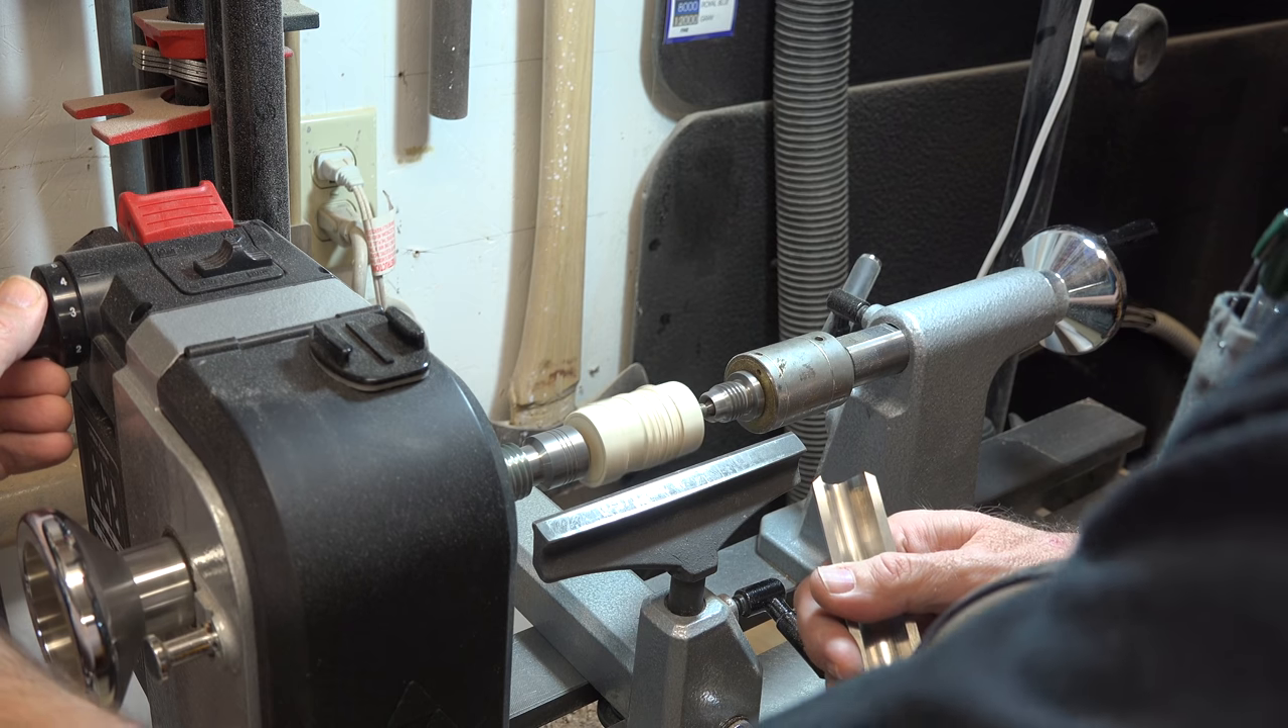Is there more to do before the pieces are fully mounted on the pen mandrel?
No.